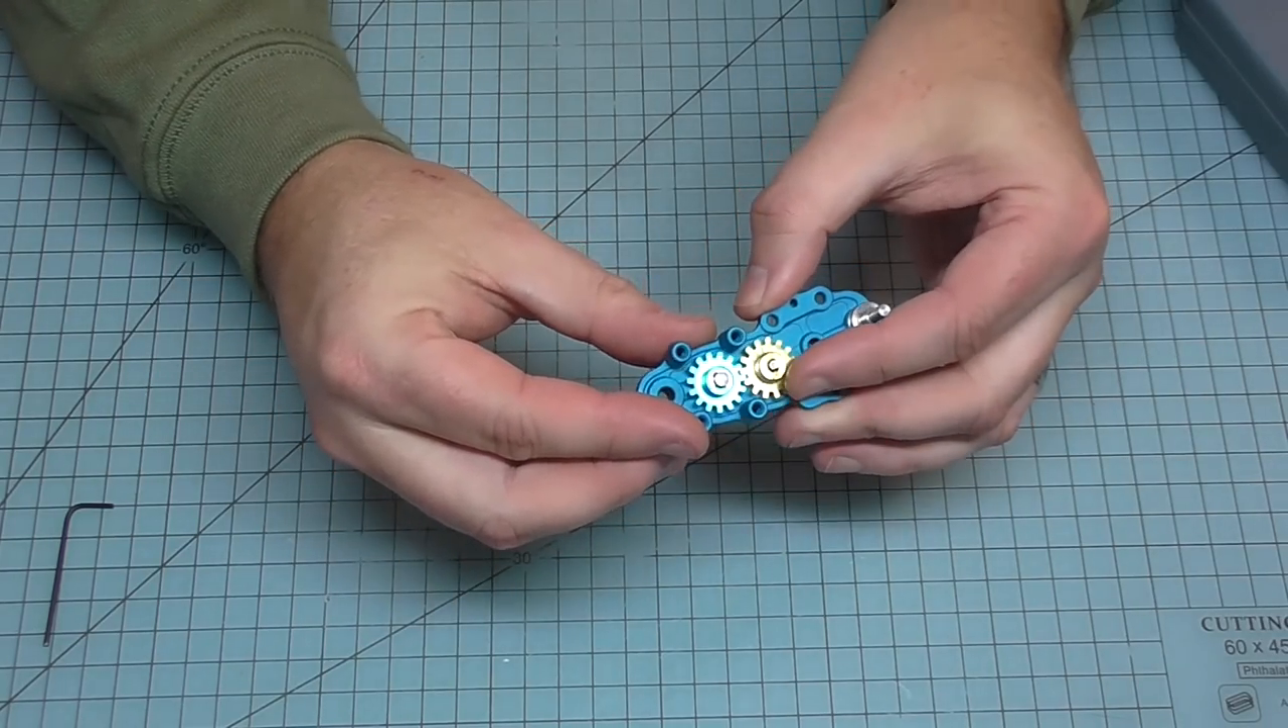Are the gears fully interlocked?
Yes.